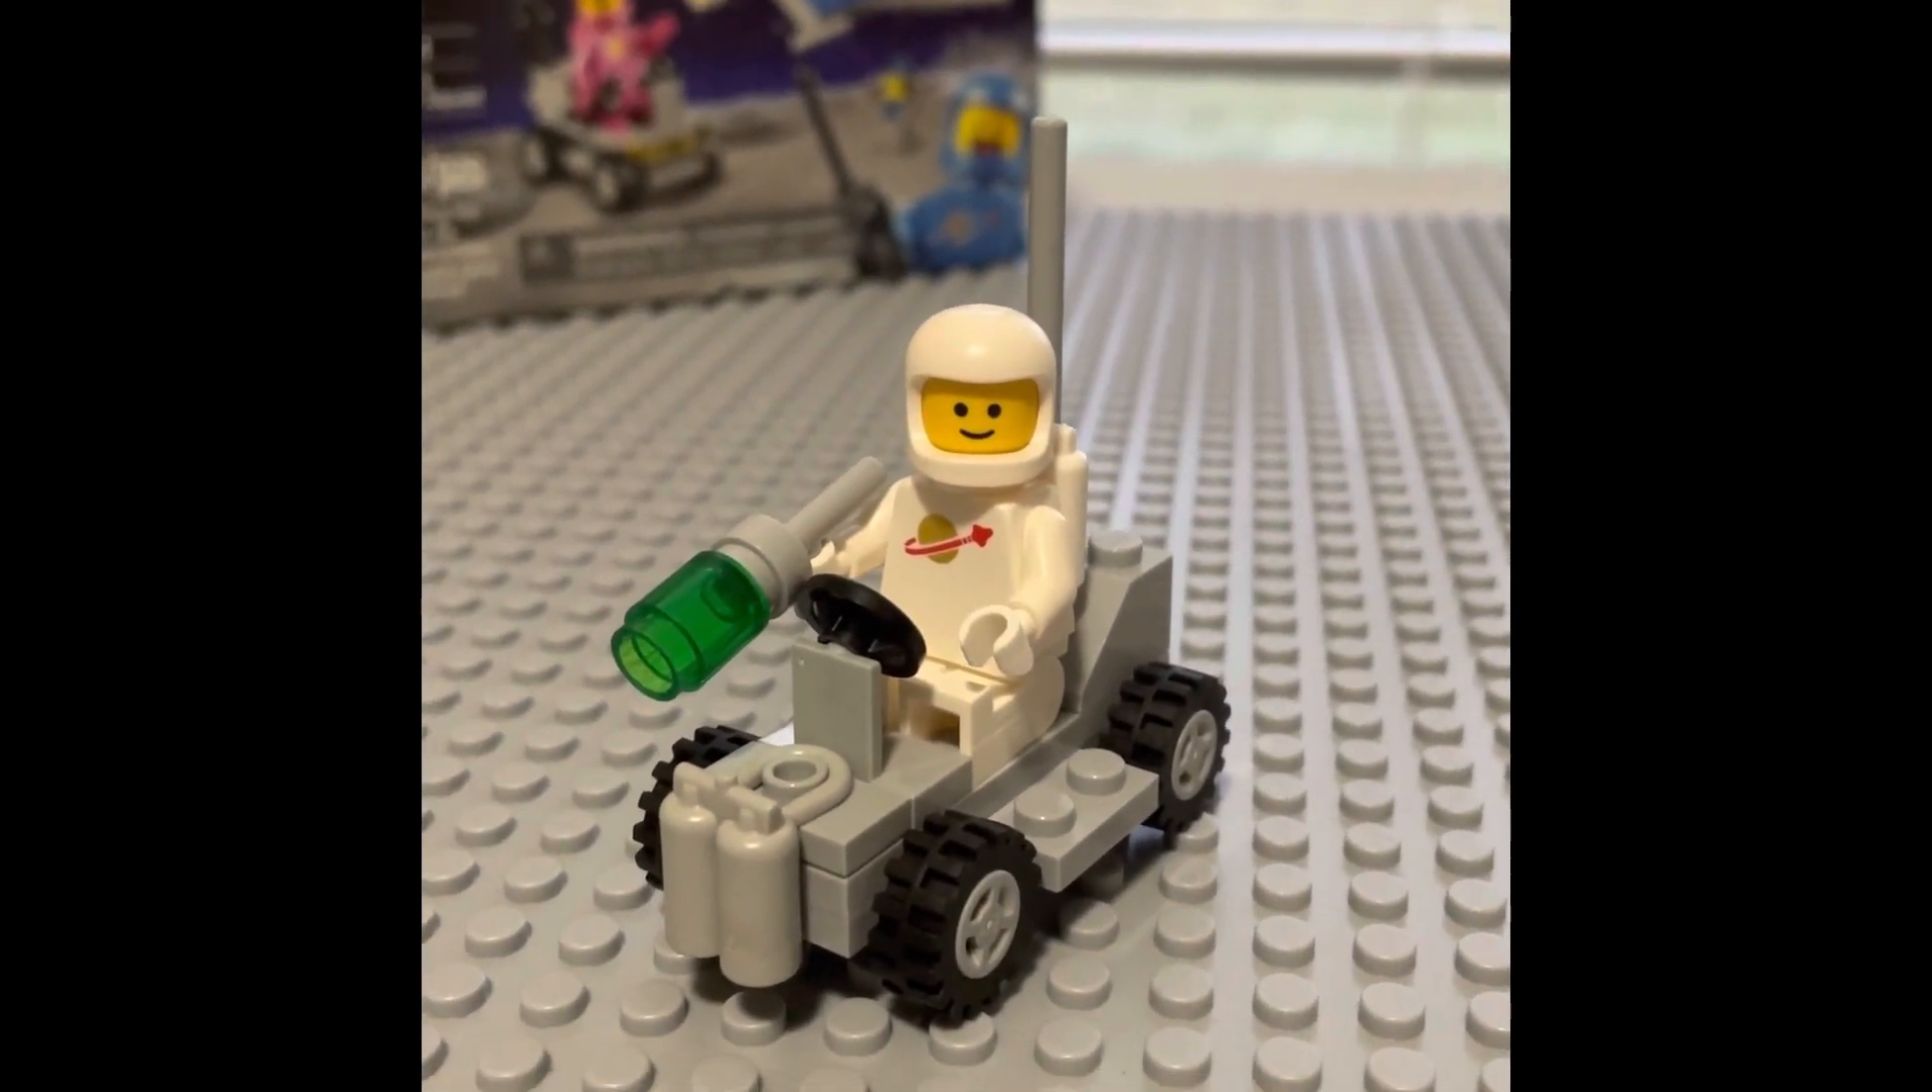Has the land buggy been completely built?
Yes.